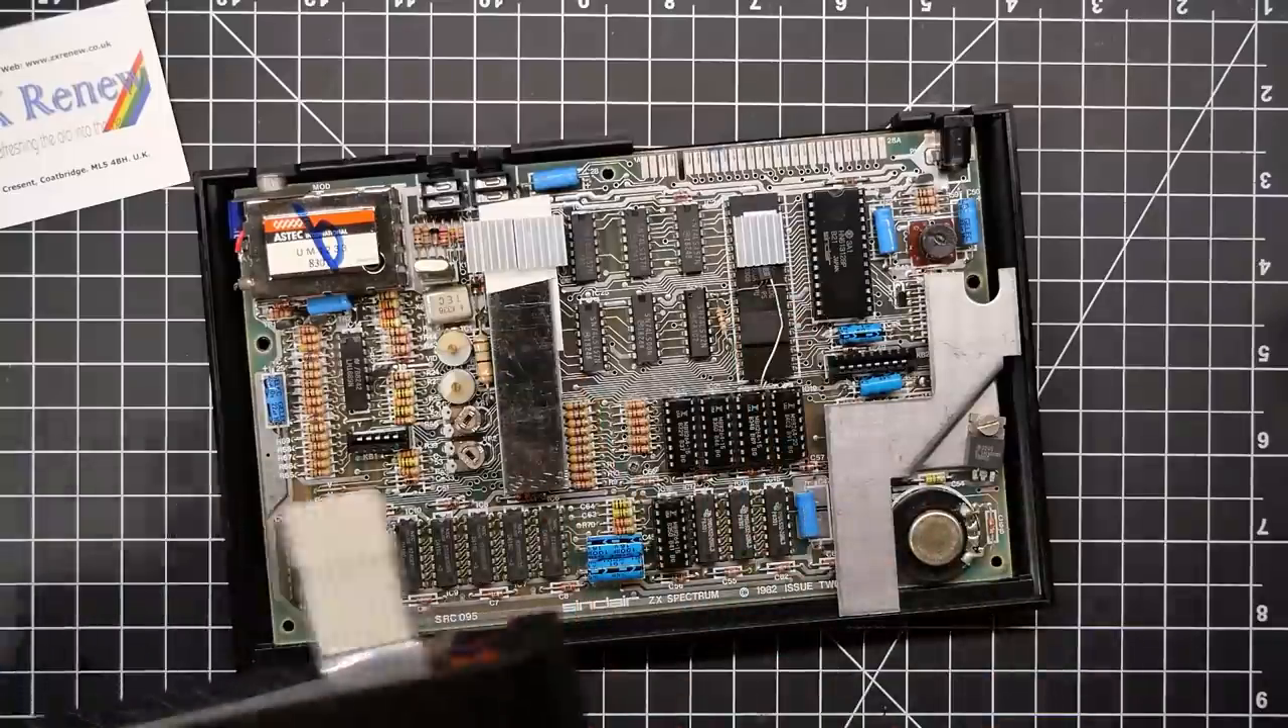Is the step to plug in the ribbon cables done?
No.